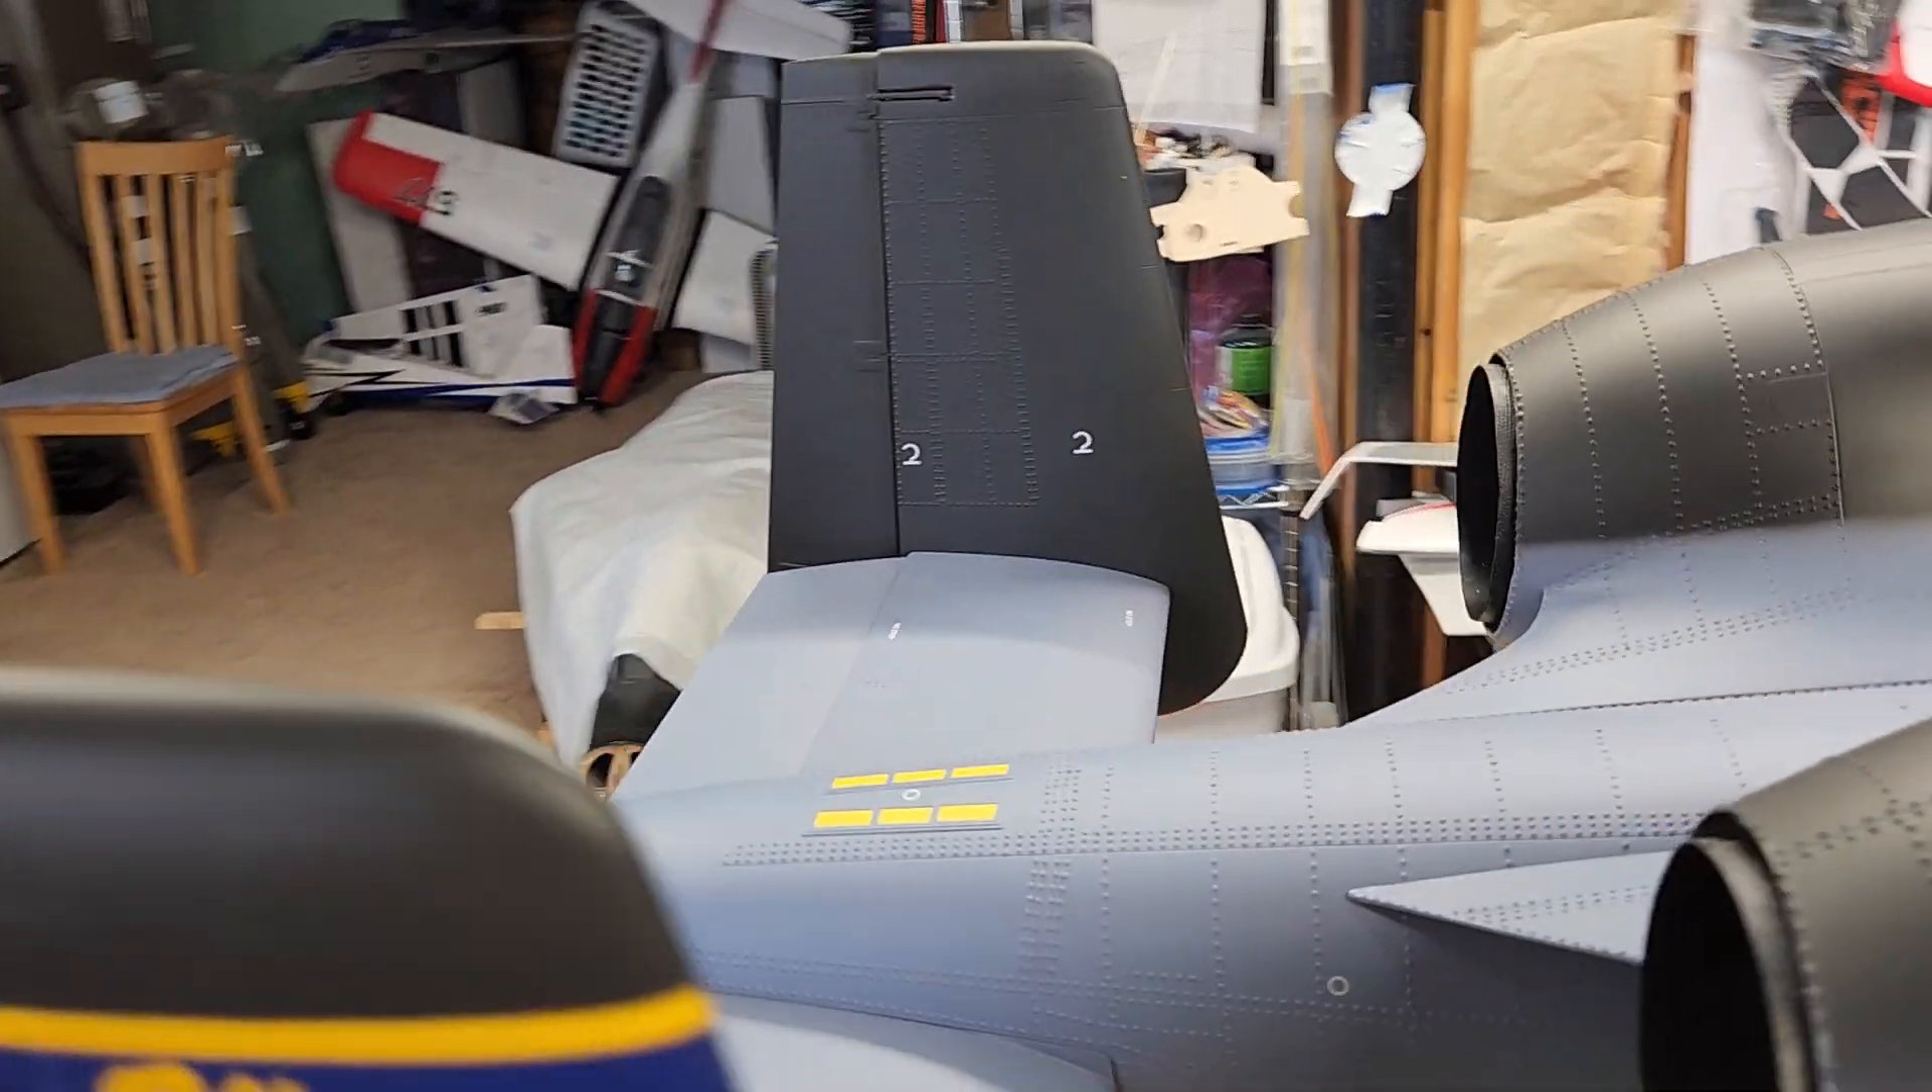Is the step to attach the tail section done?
Yes.